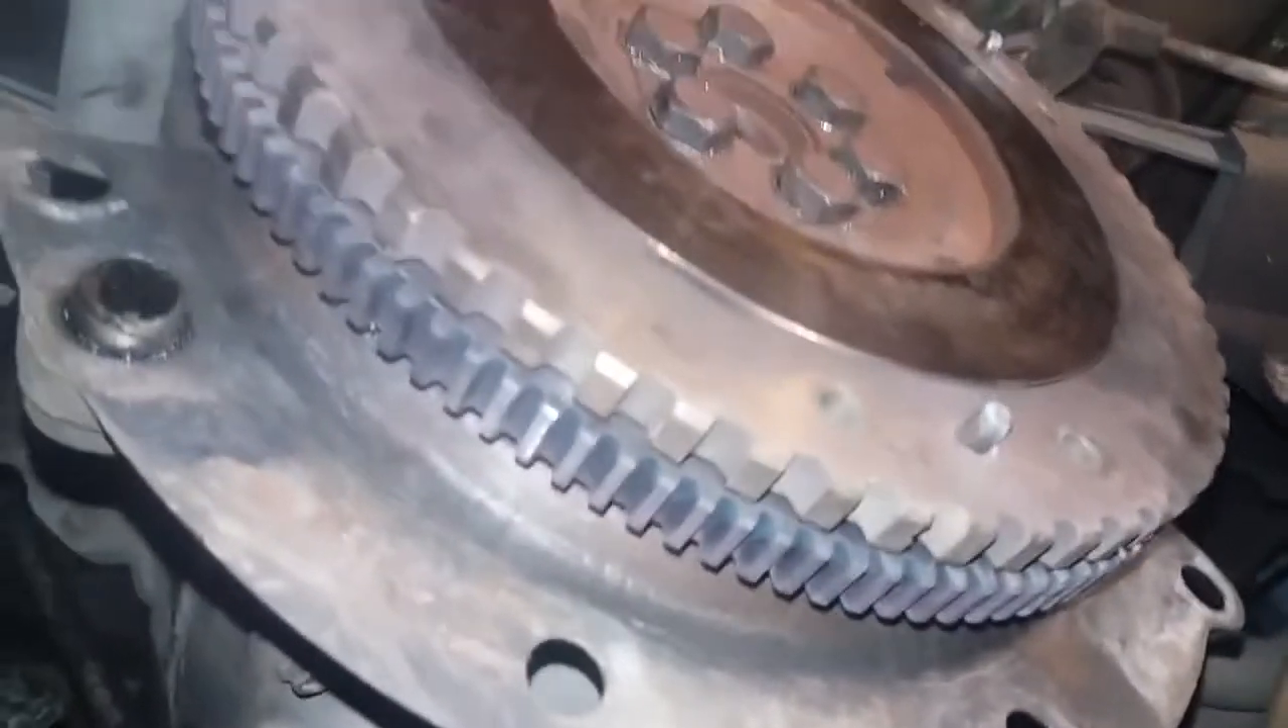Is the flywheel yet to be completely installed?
No.